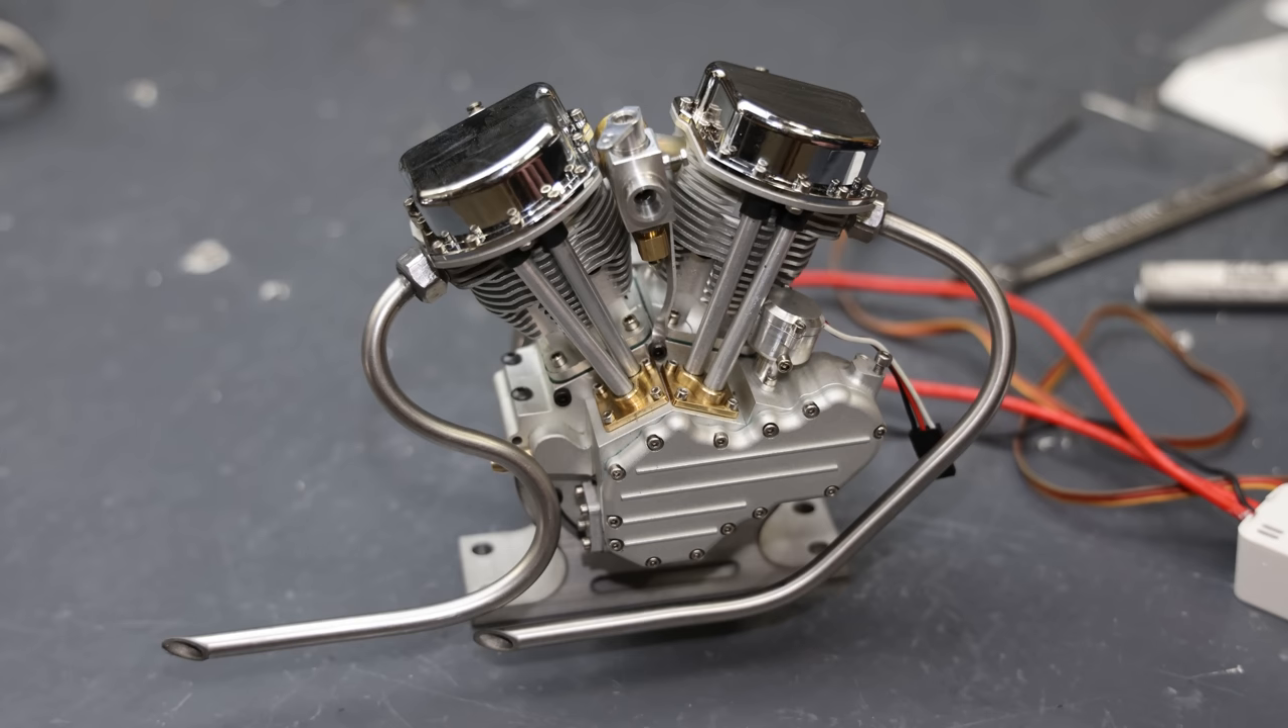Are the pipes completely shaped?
Yes.